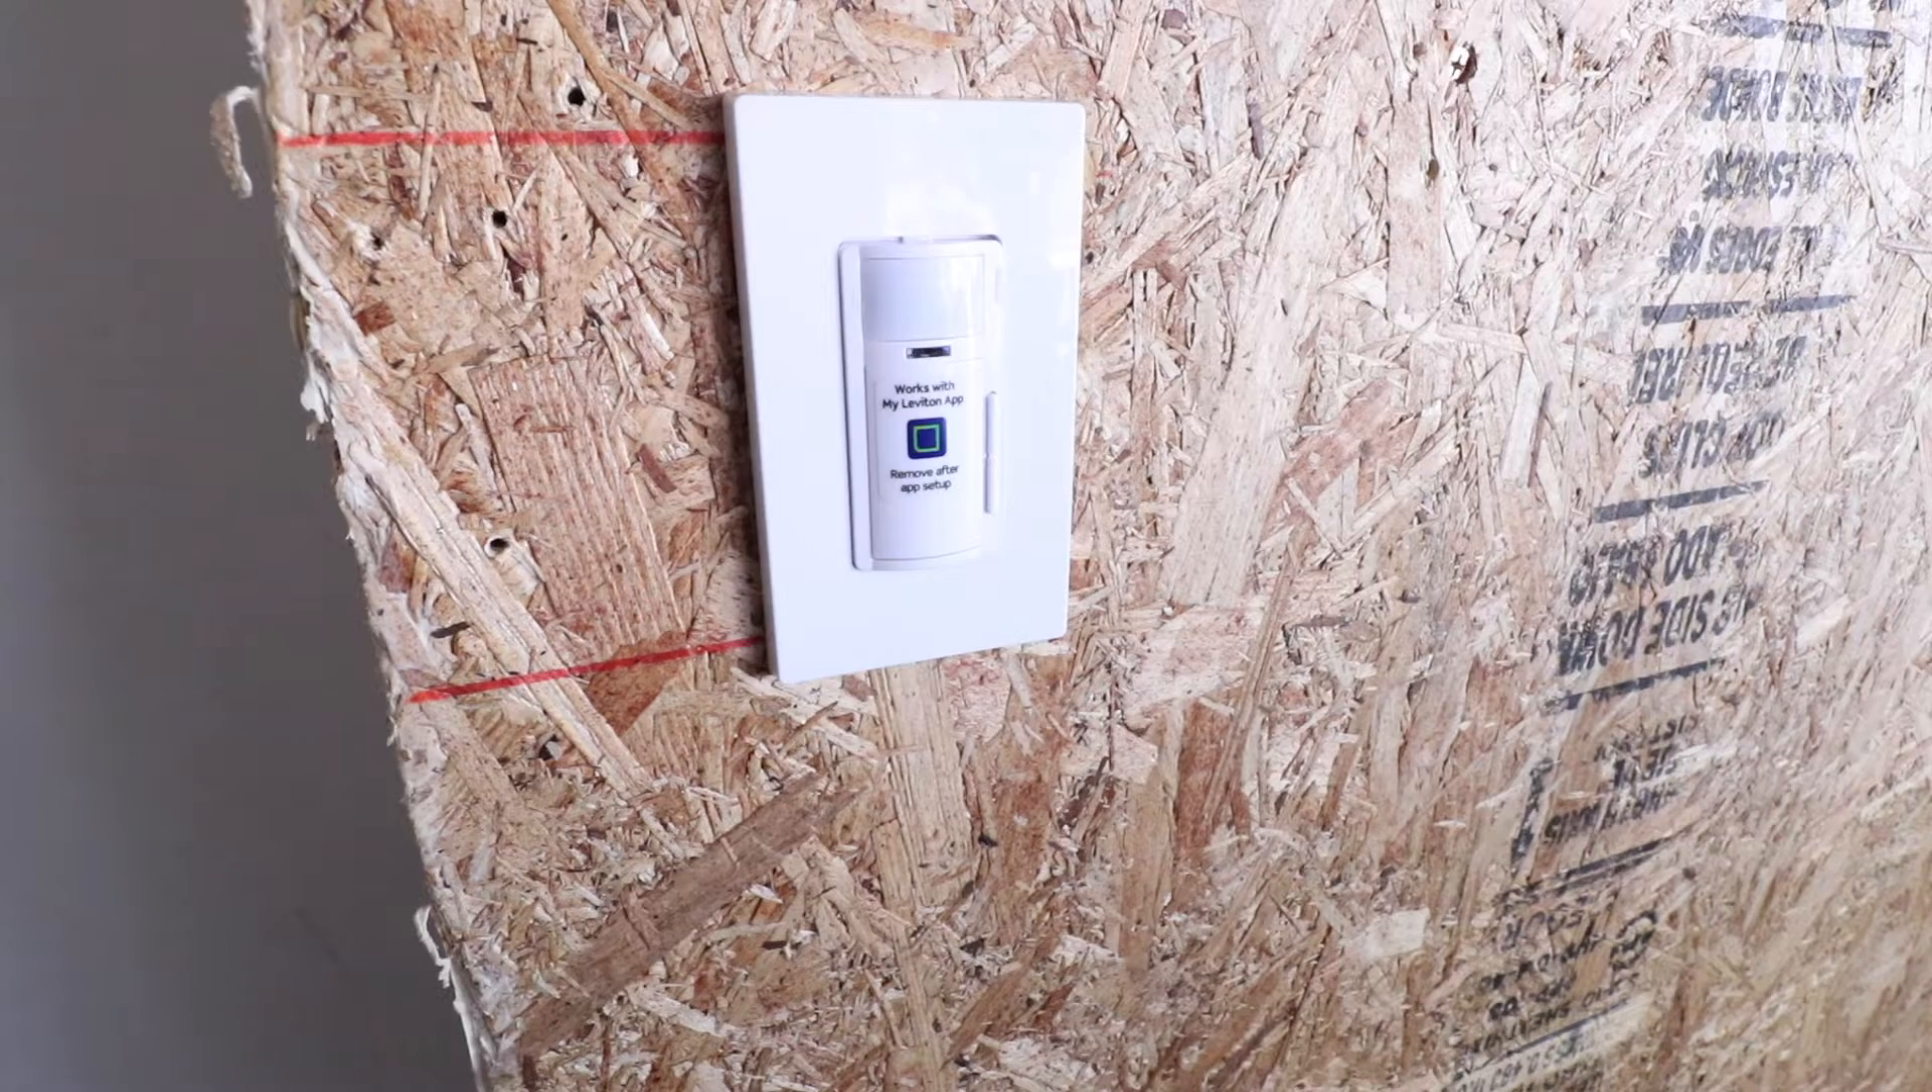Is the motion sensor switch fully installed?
Yes.